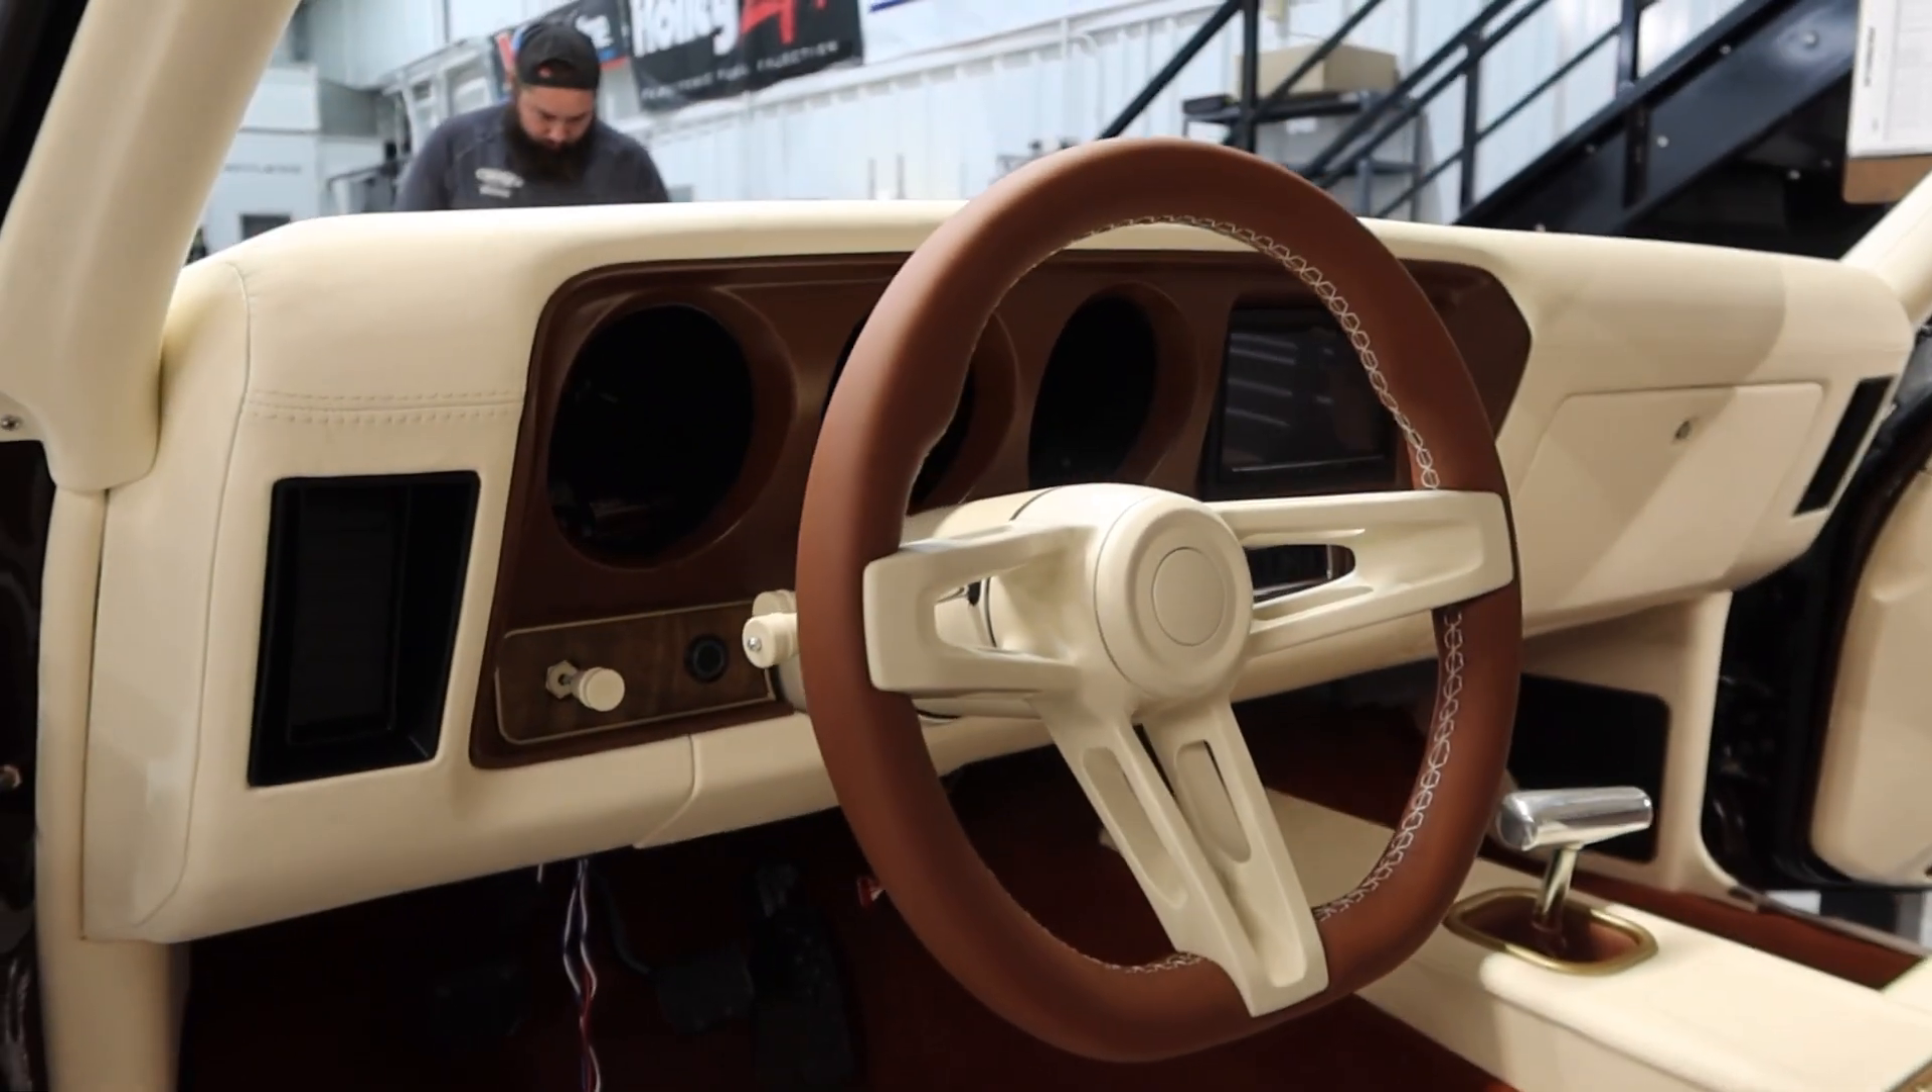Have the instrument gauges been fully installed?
No.